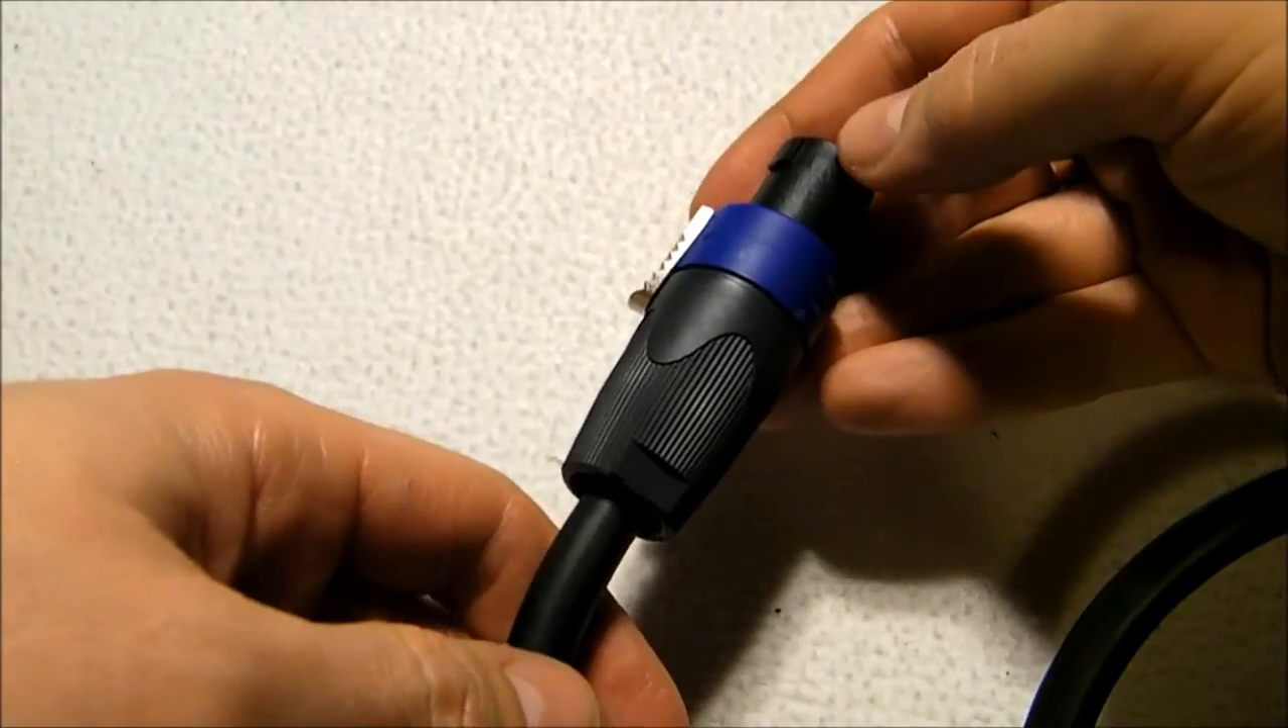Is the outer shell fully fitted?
Yes.